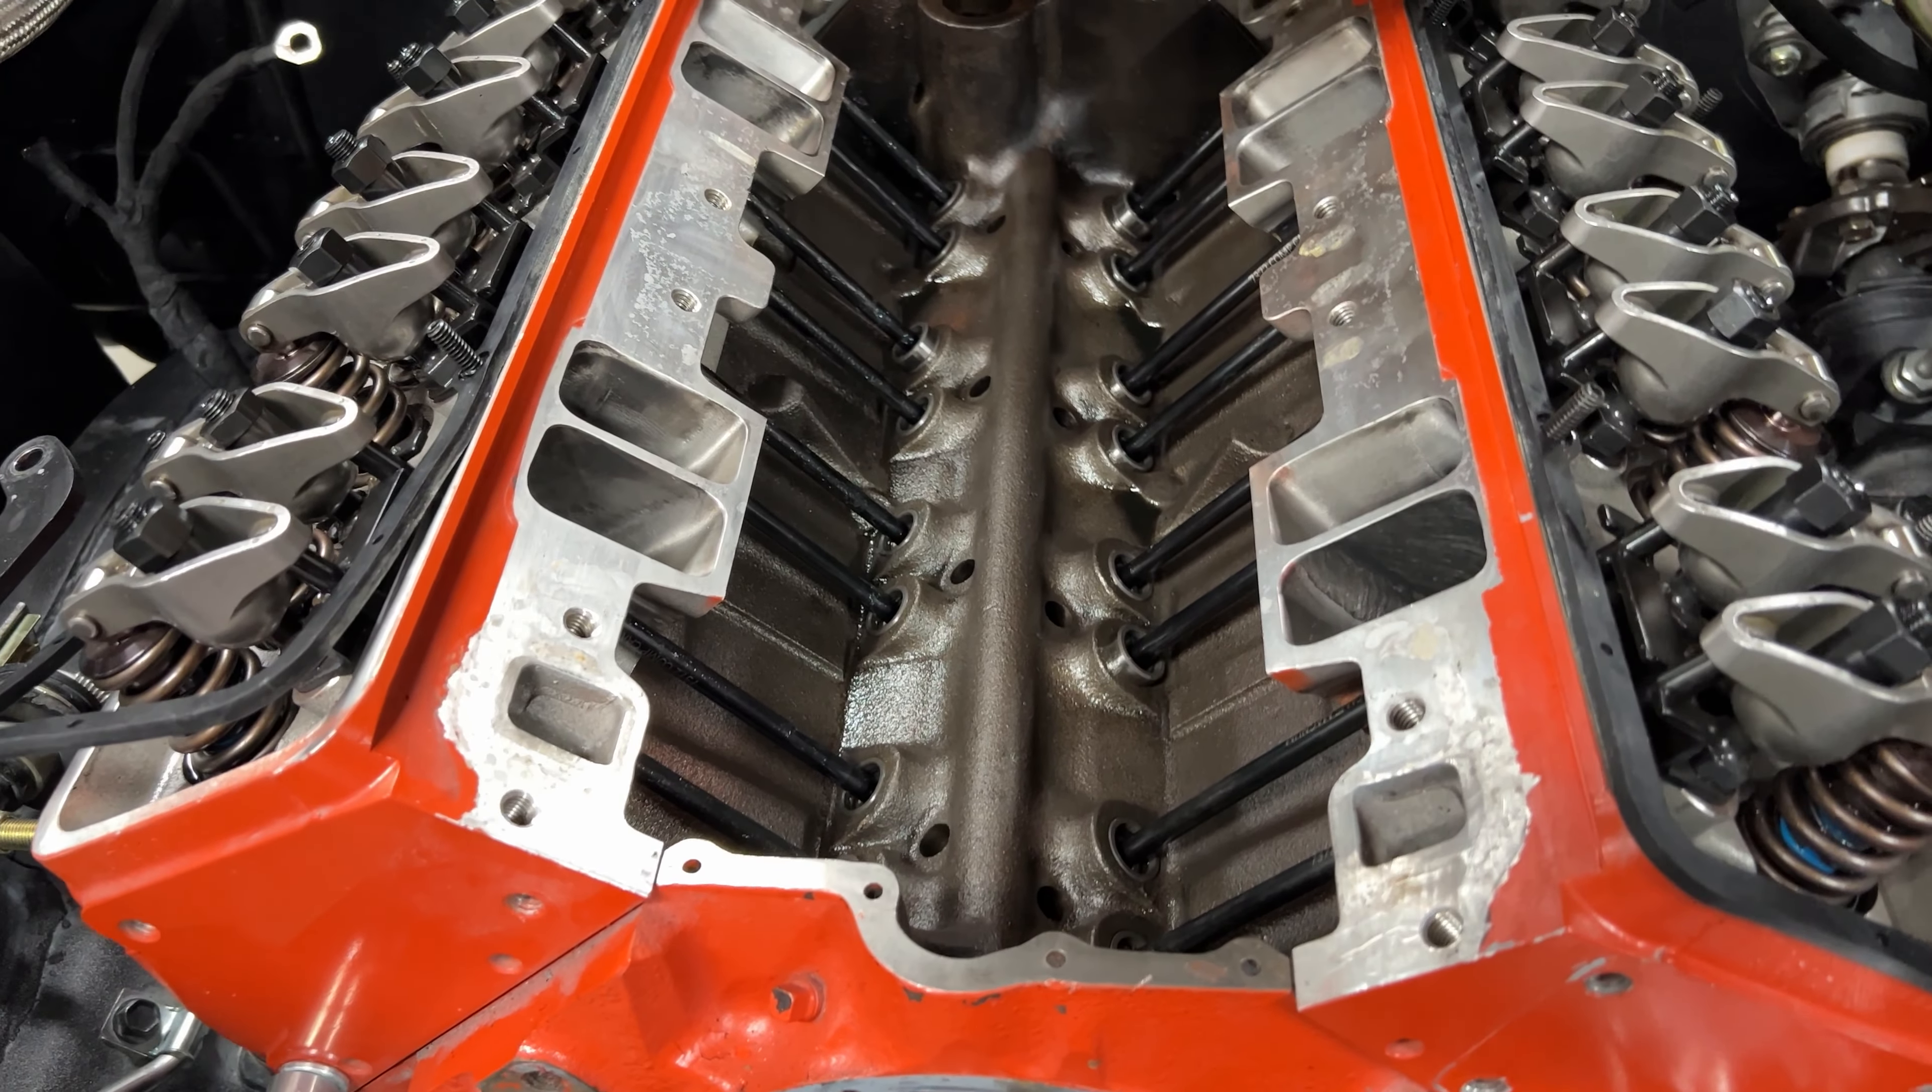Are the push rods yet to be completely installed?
No.